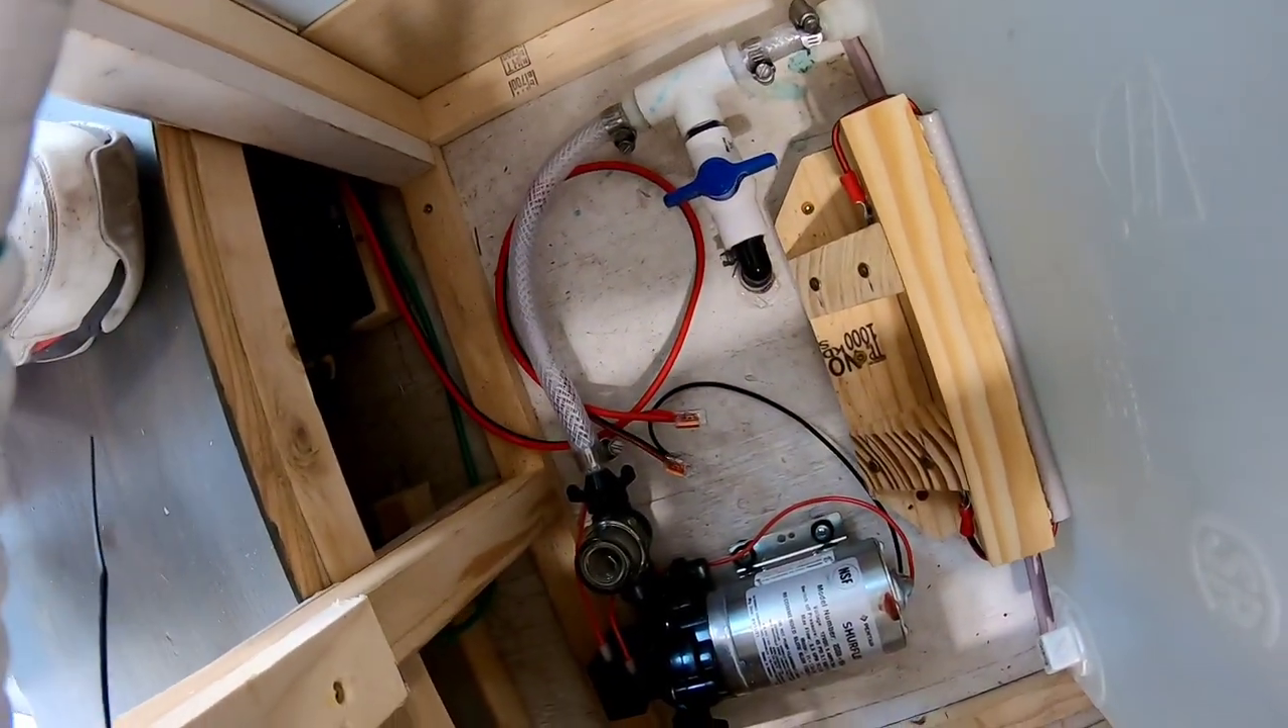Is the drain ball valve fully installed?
Yes.